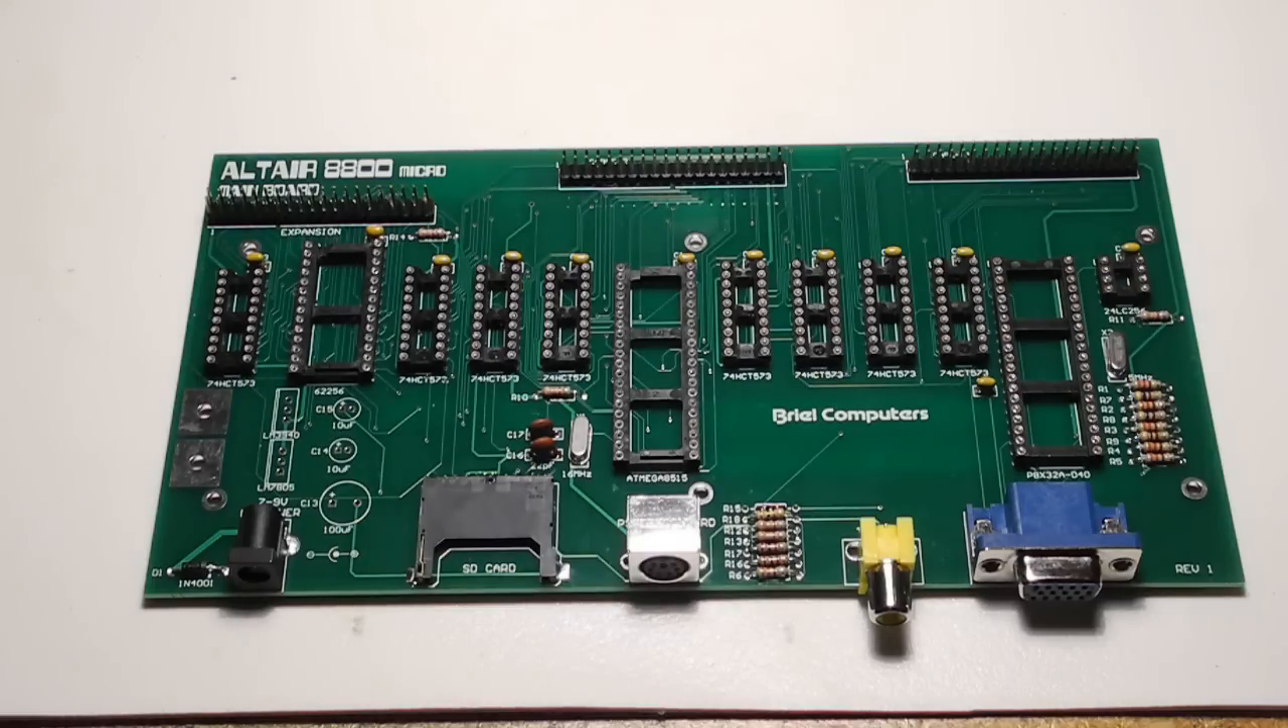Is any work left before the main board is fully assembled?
Yes.